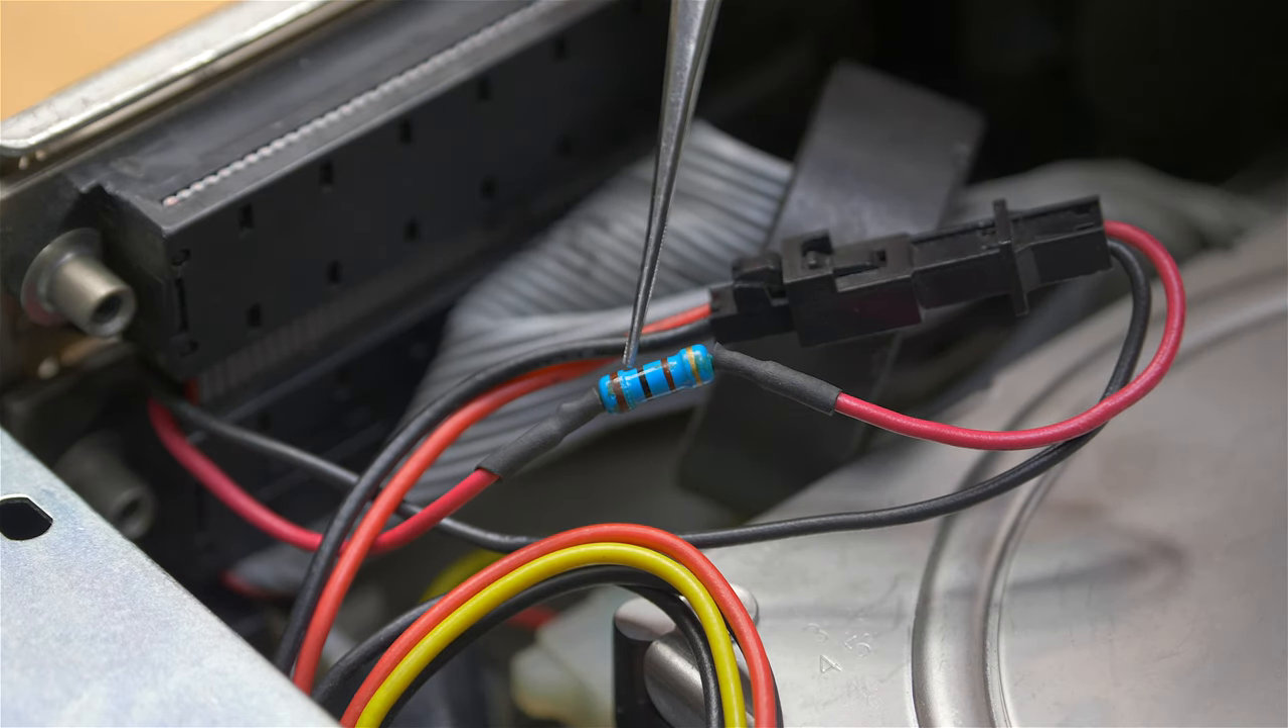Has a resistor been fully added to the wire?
Yes.